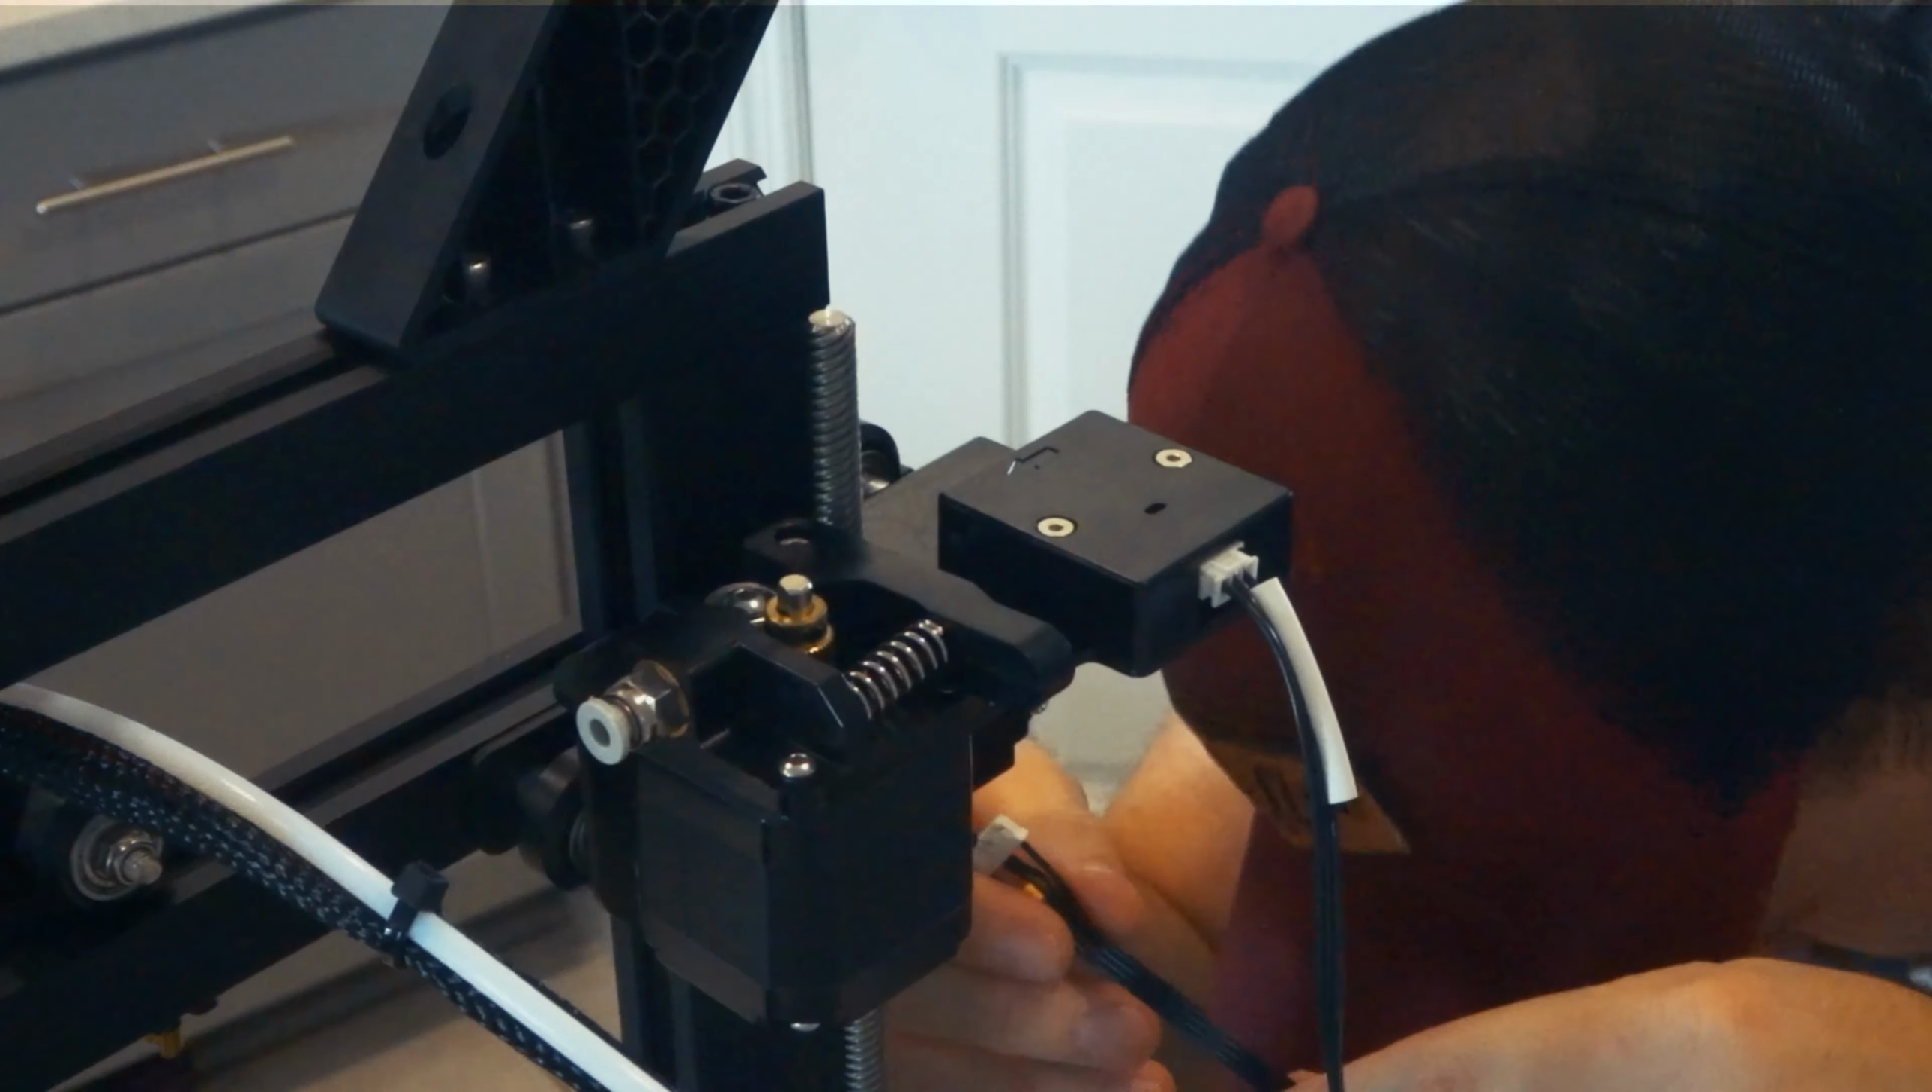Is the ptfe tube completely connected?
No.